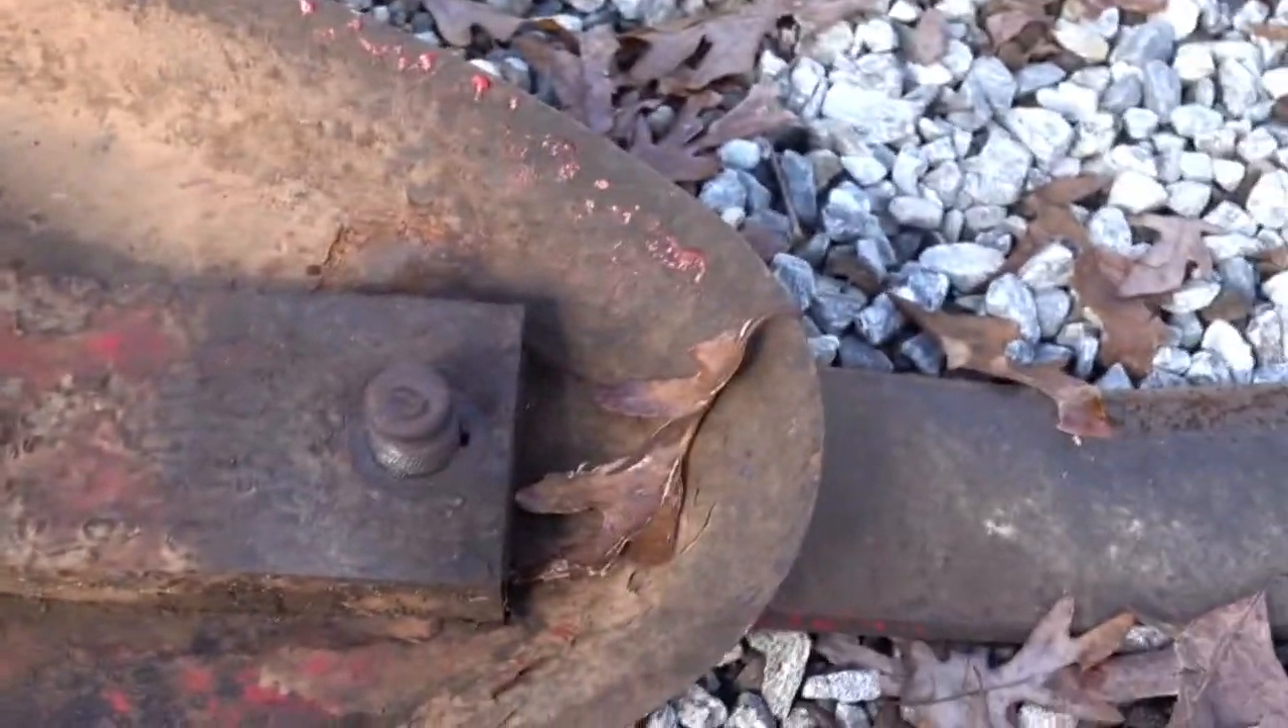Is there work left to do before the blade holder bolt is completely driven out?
Yes.